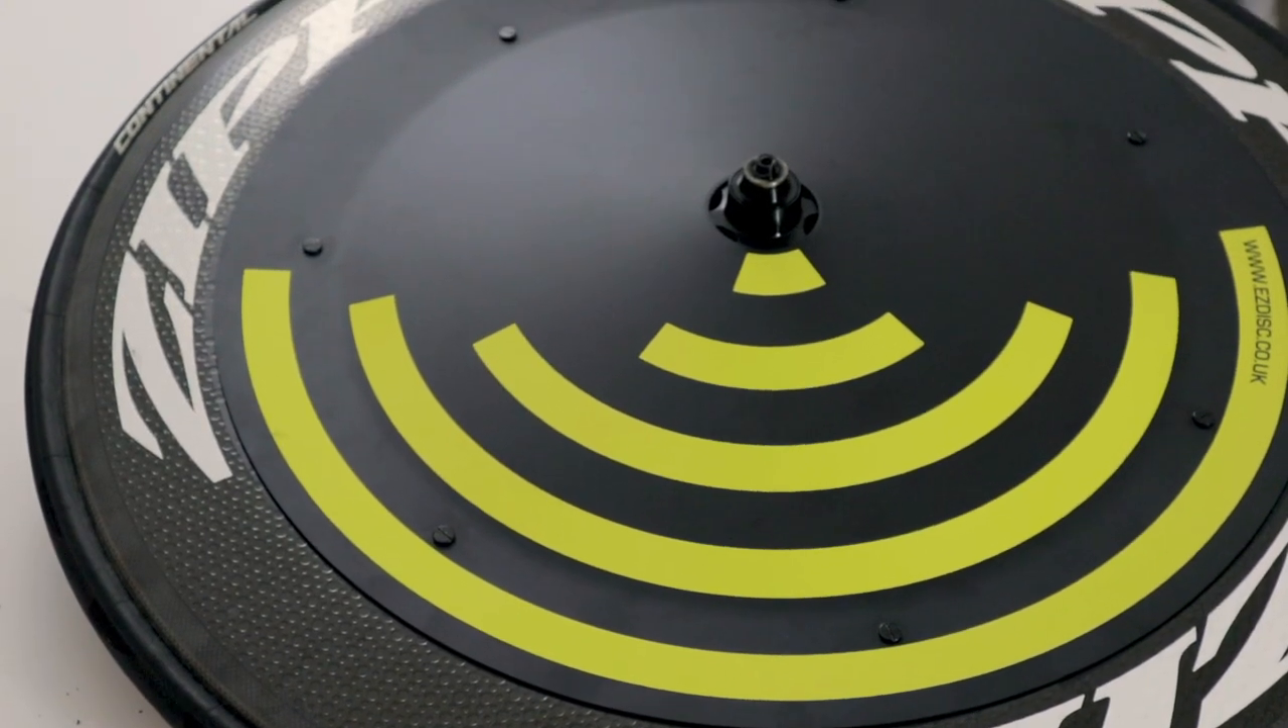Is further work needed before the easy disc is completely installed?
No.